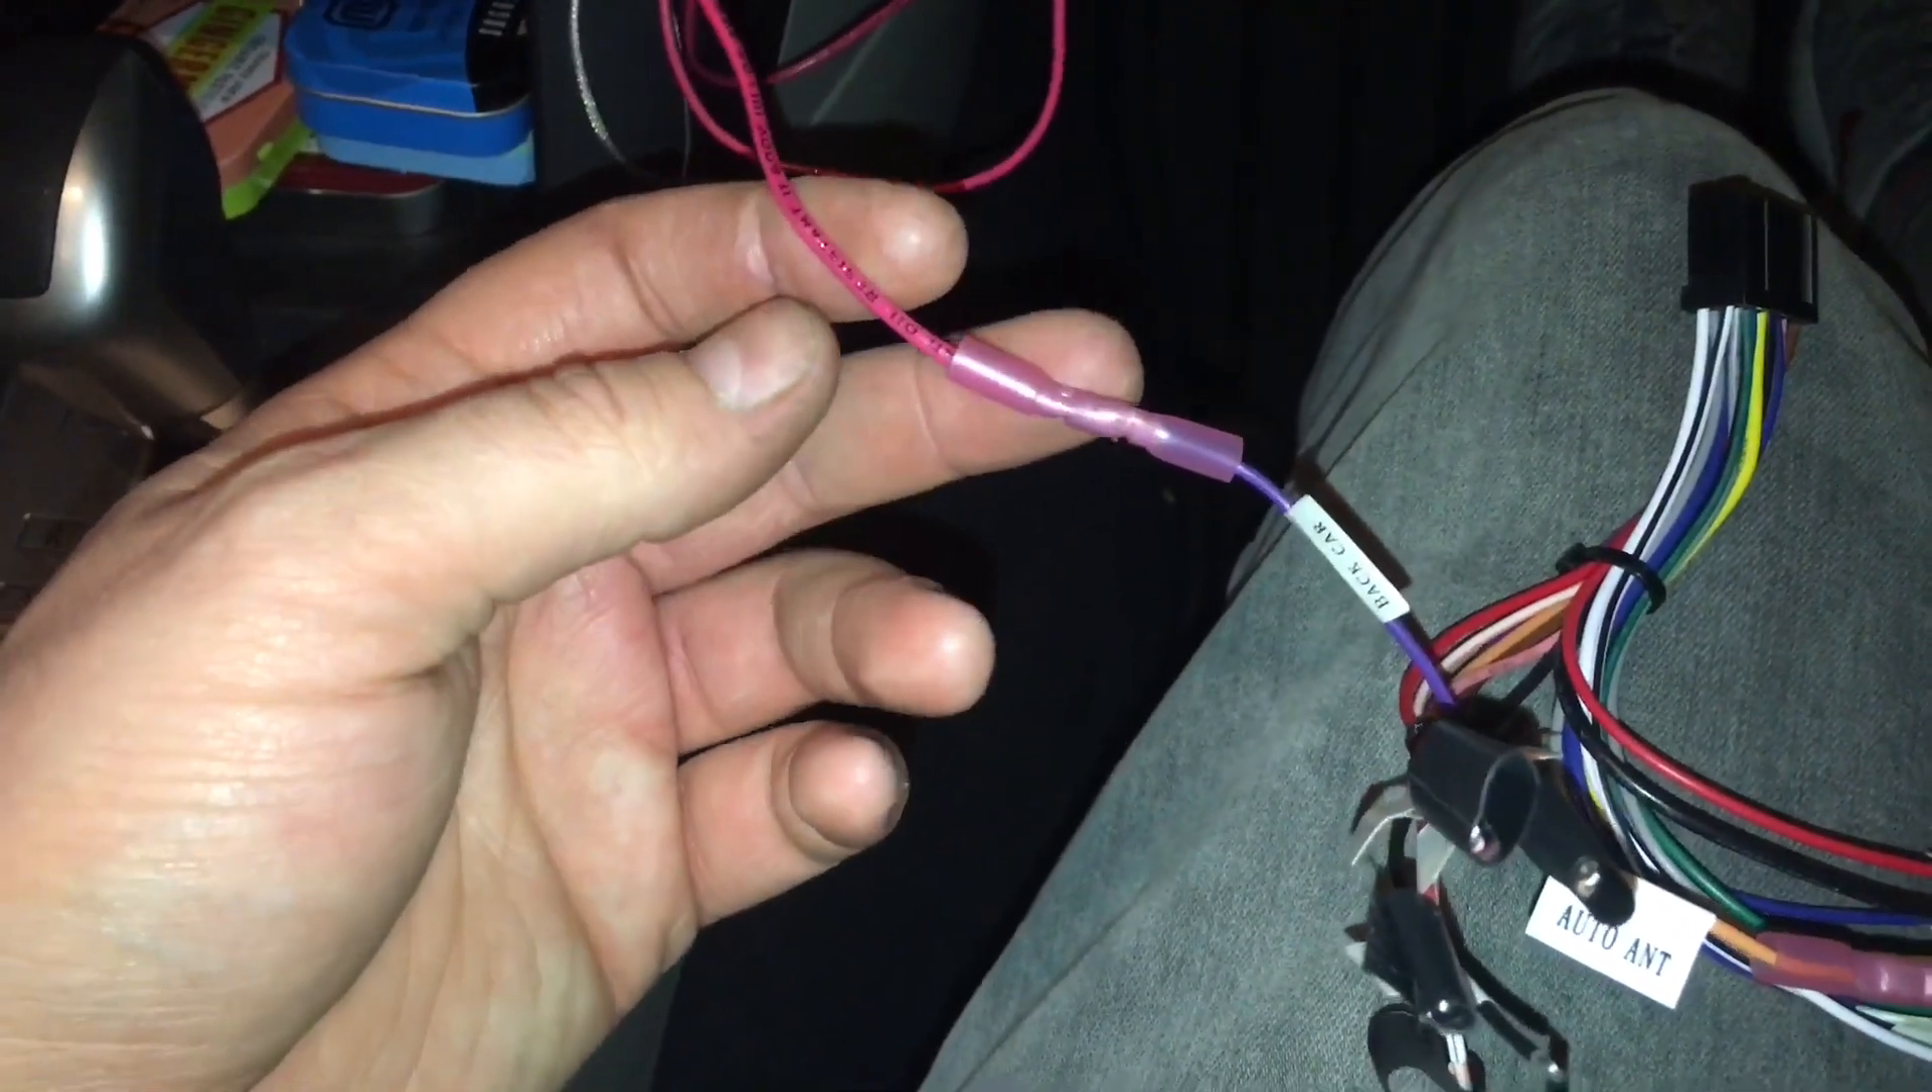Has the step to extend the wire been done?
Yes.